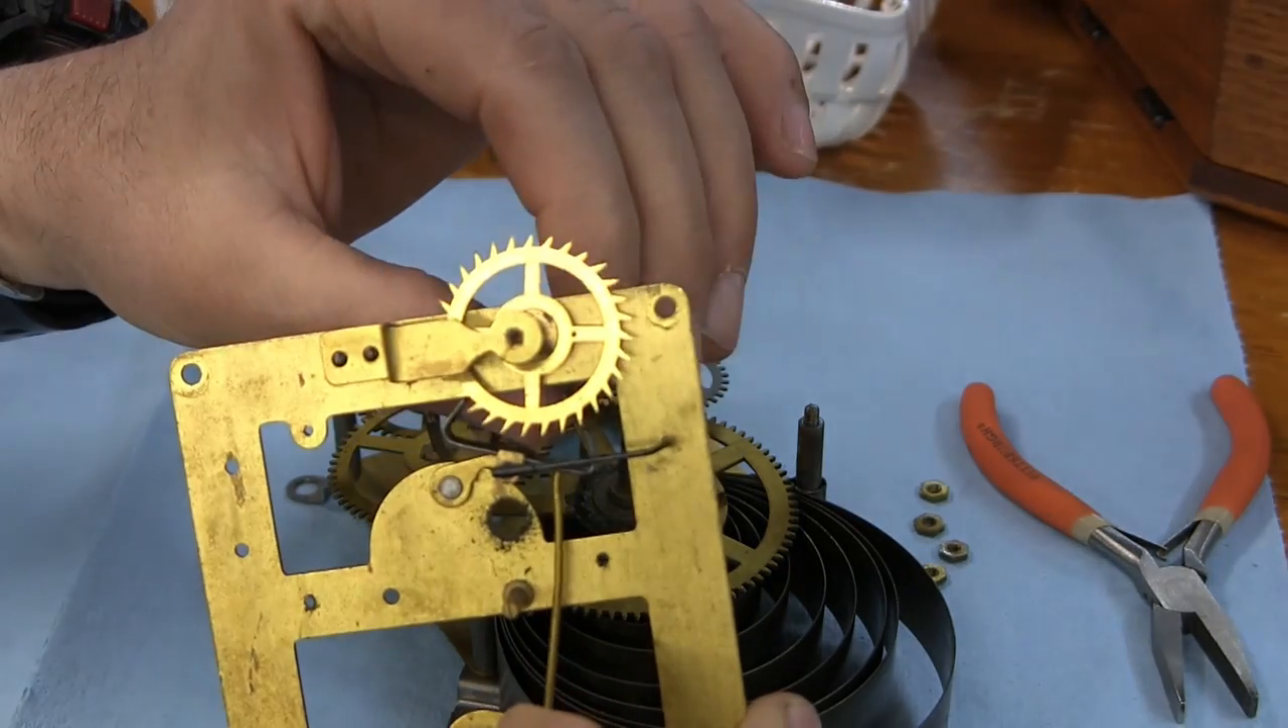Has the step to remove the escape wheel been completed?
No.